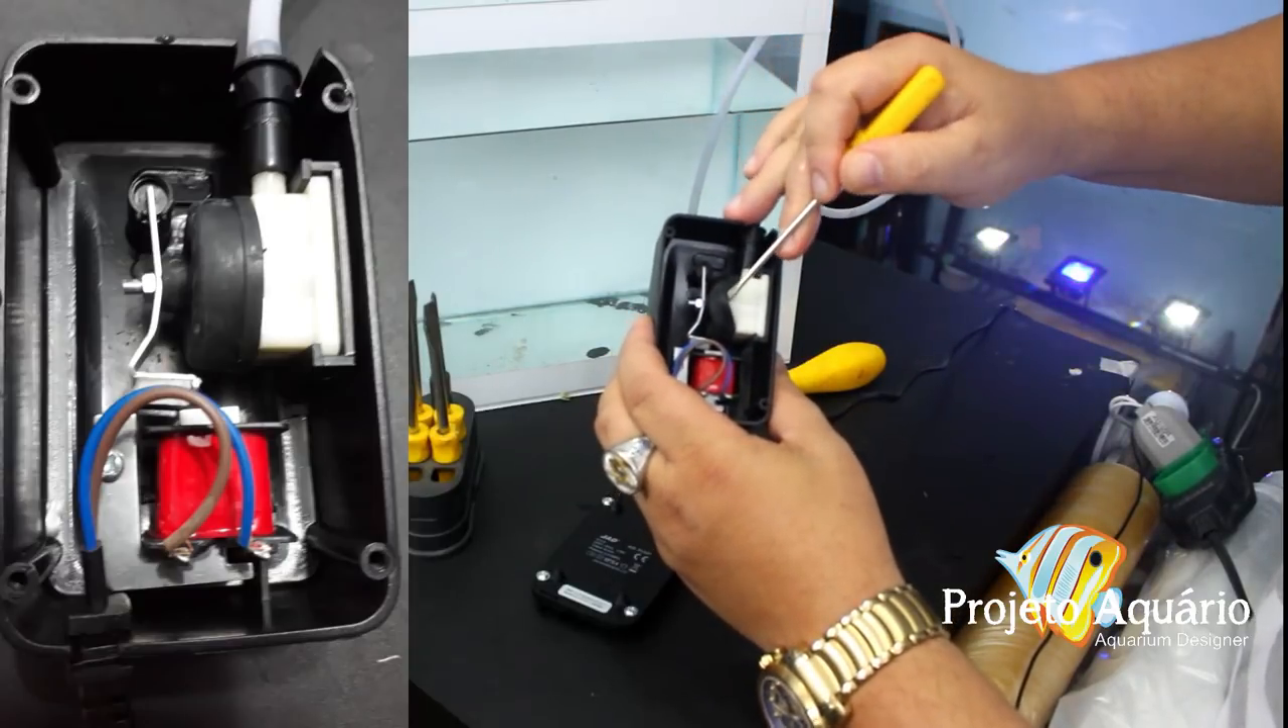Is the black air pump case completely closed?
No.